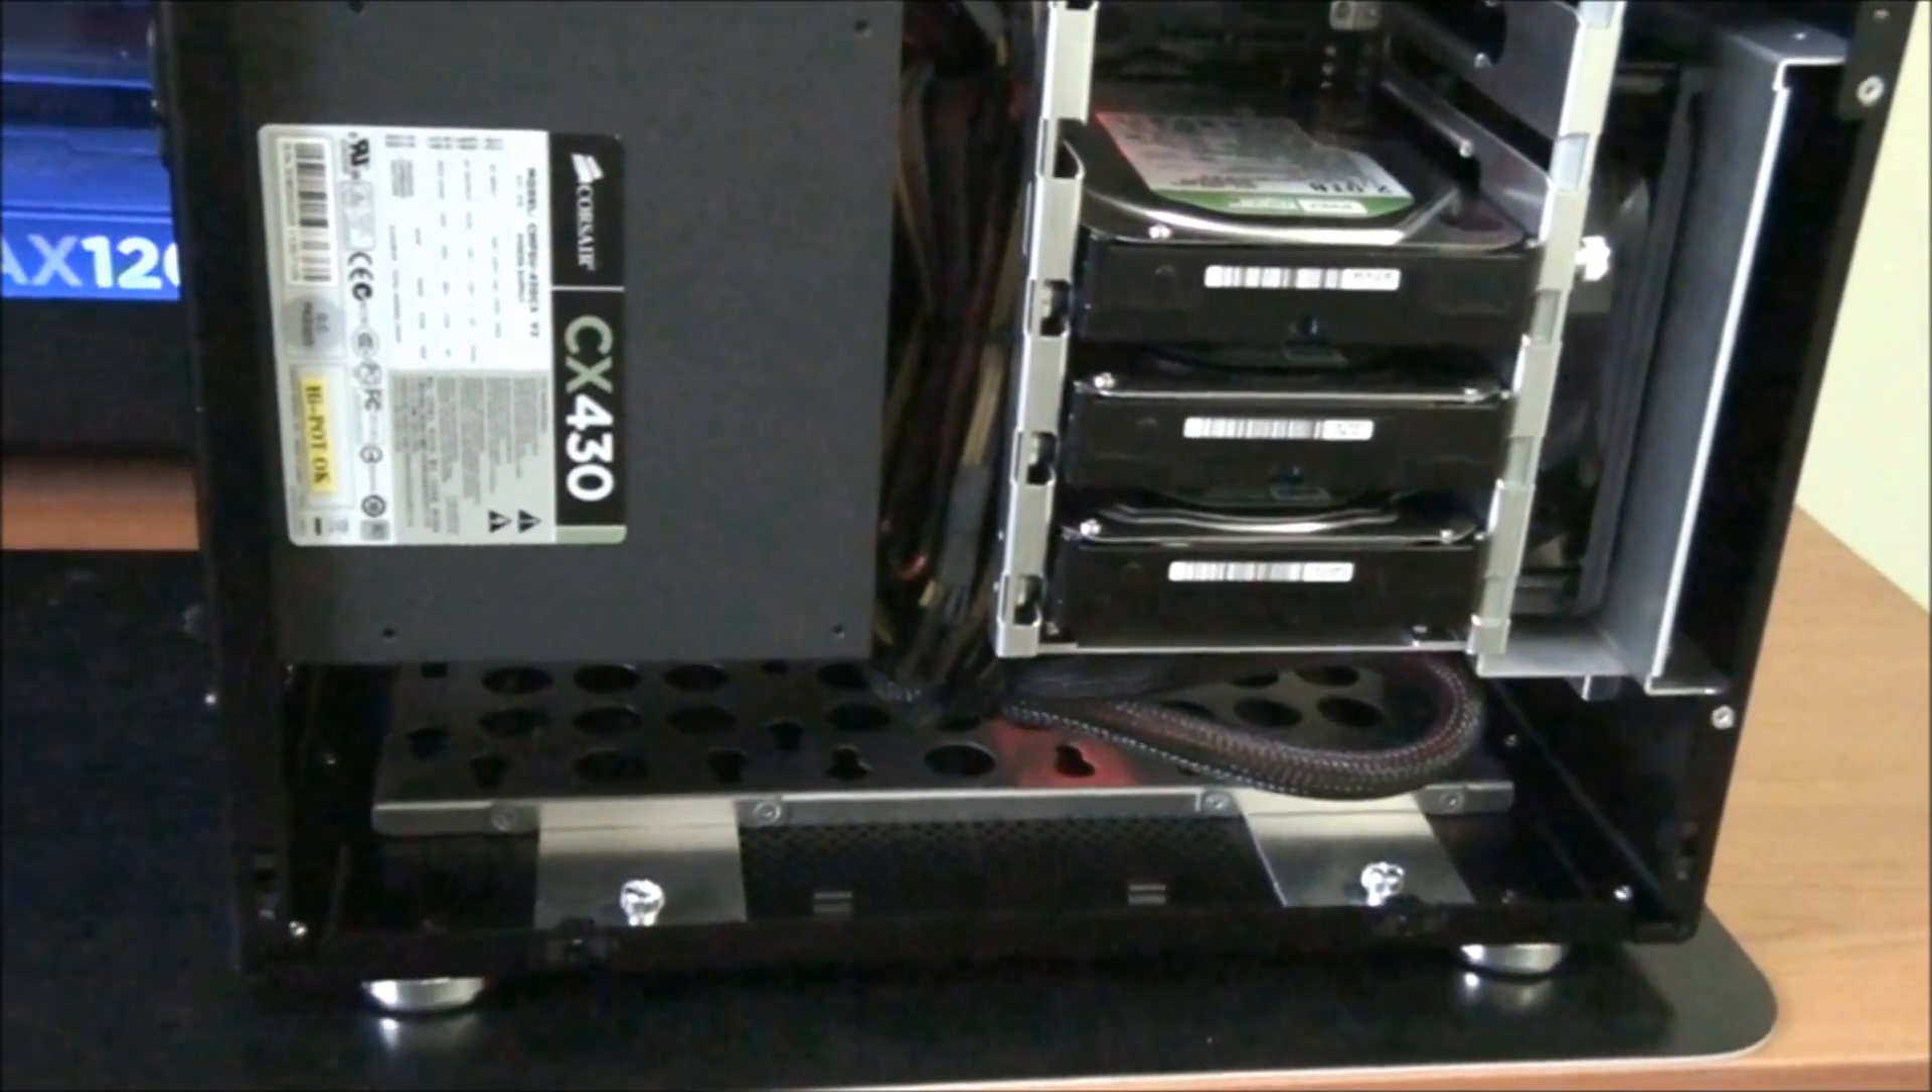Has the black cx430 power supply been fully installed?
Yes.